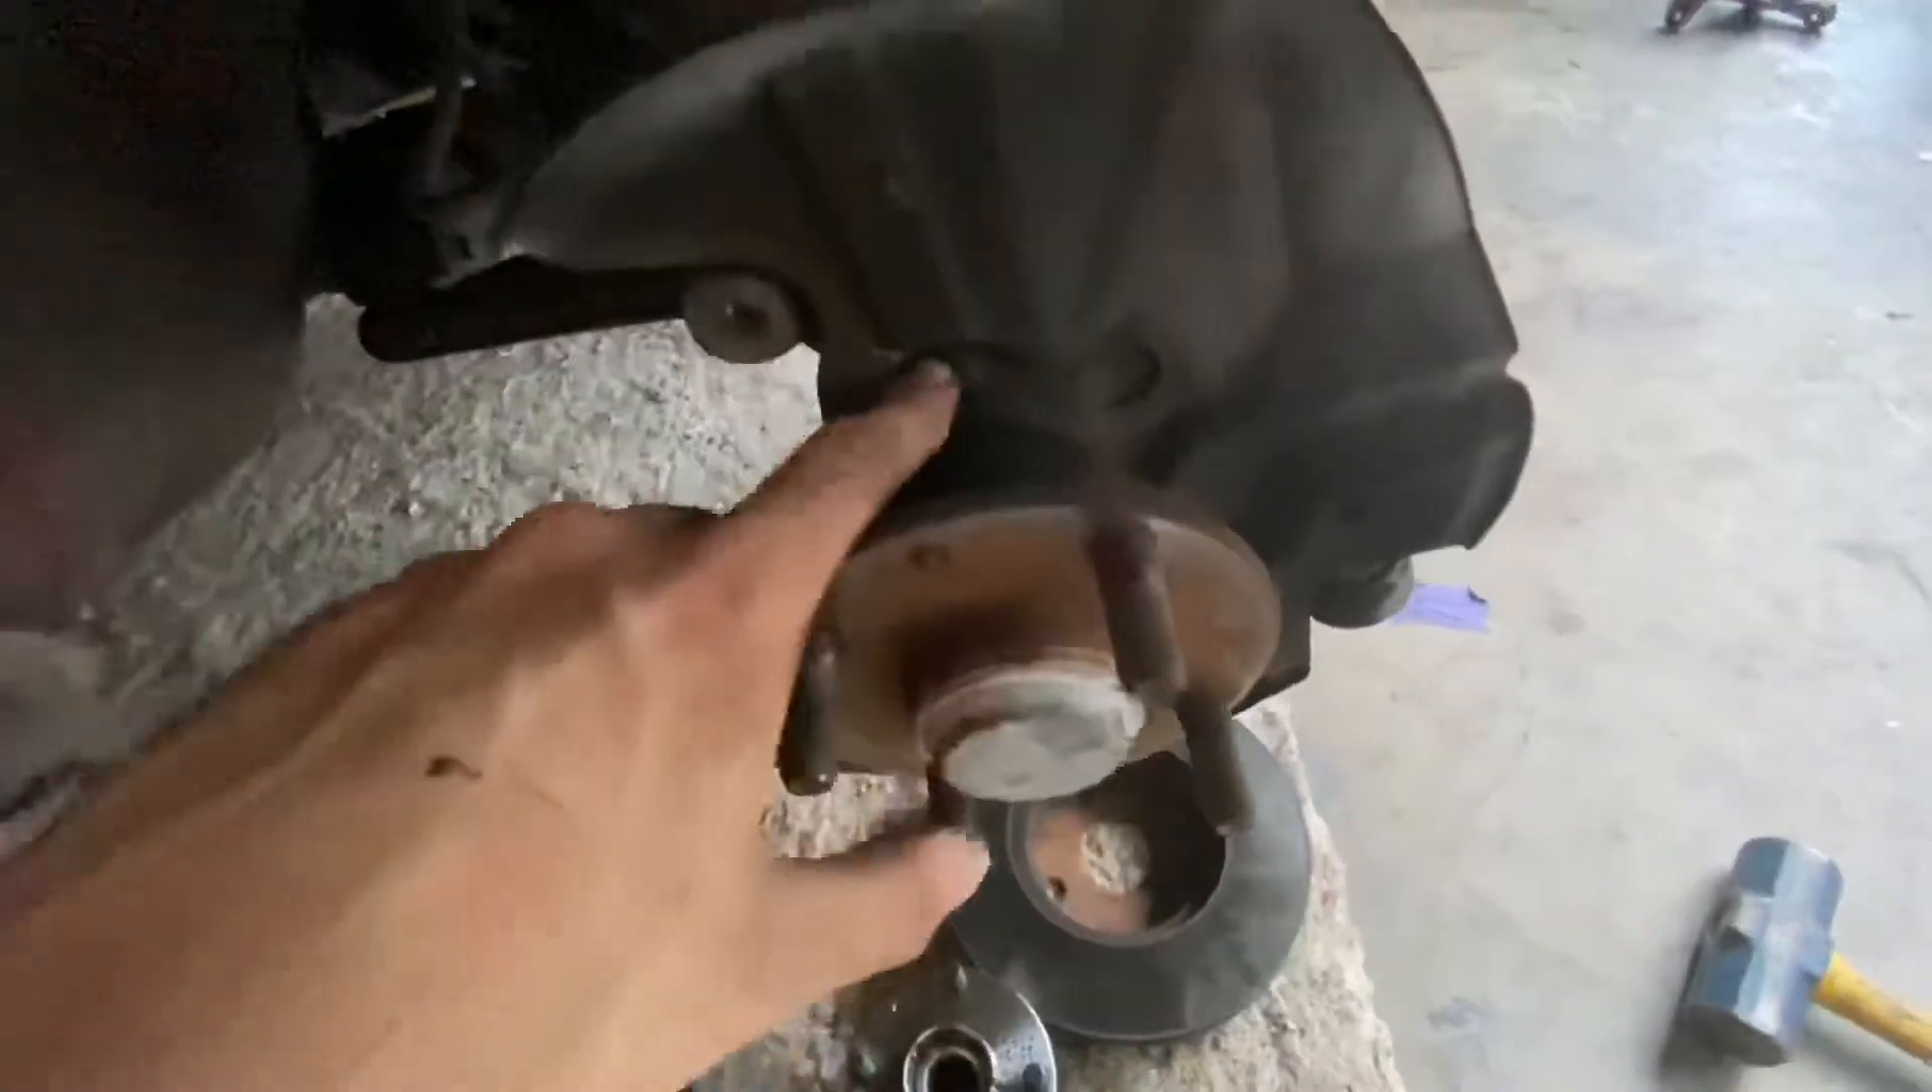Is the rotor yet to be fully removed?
No.